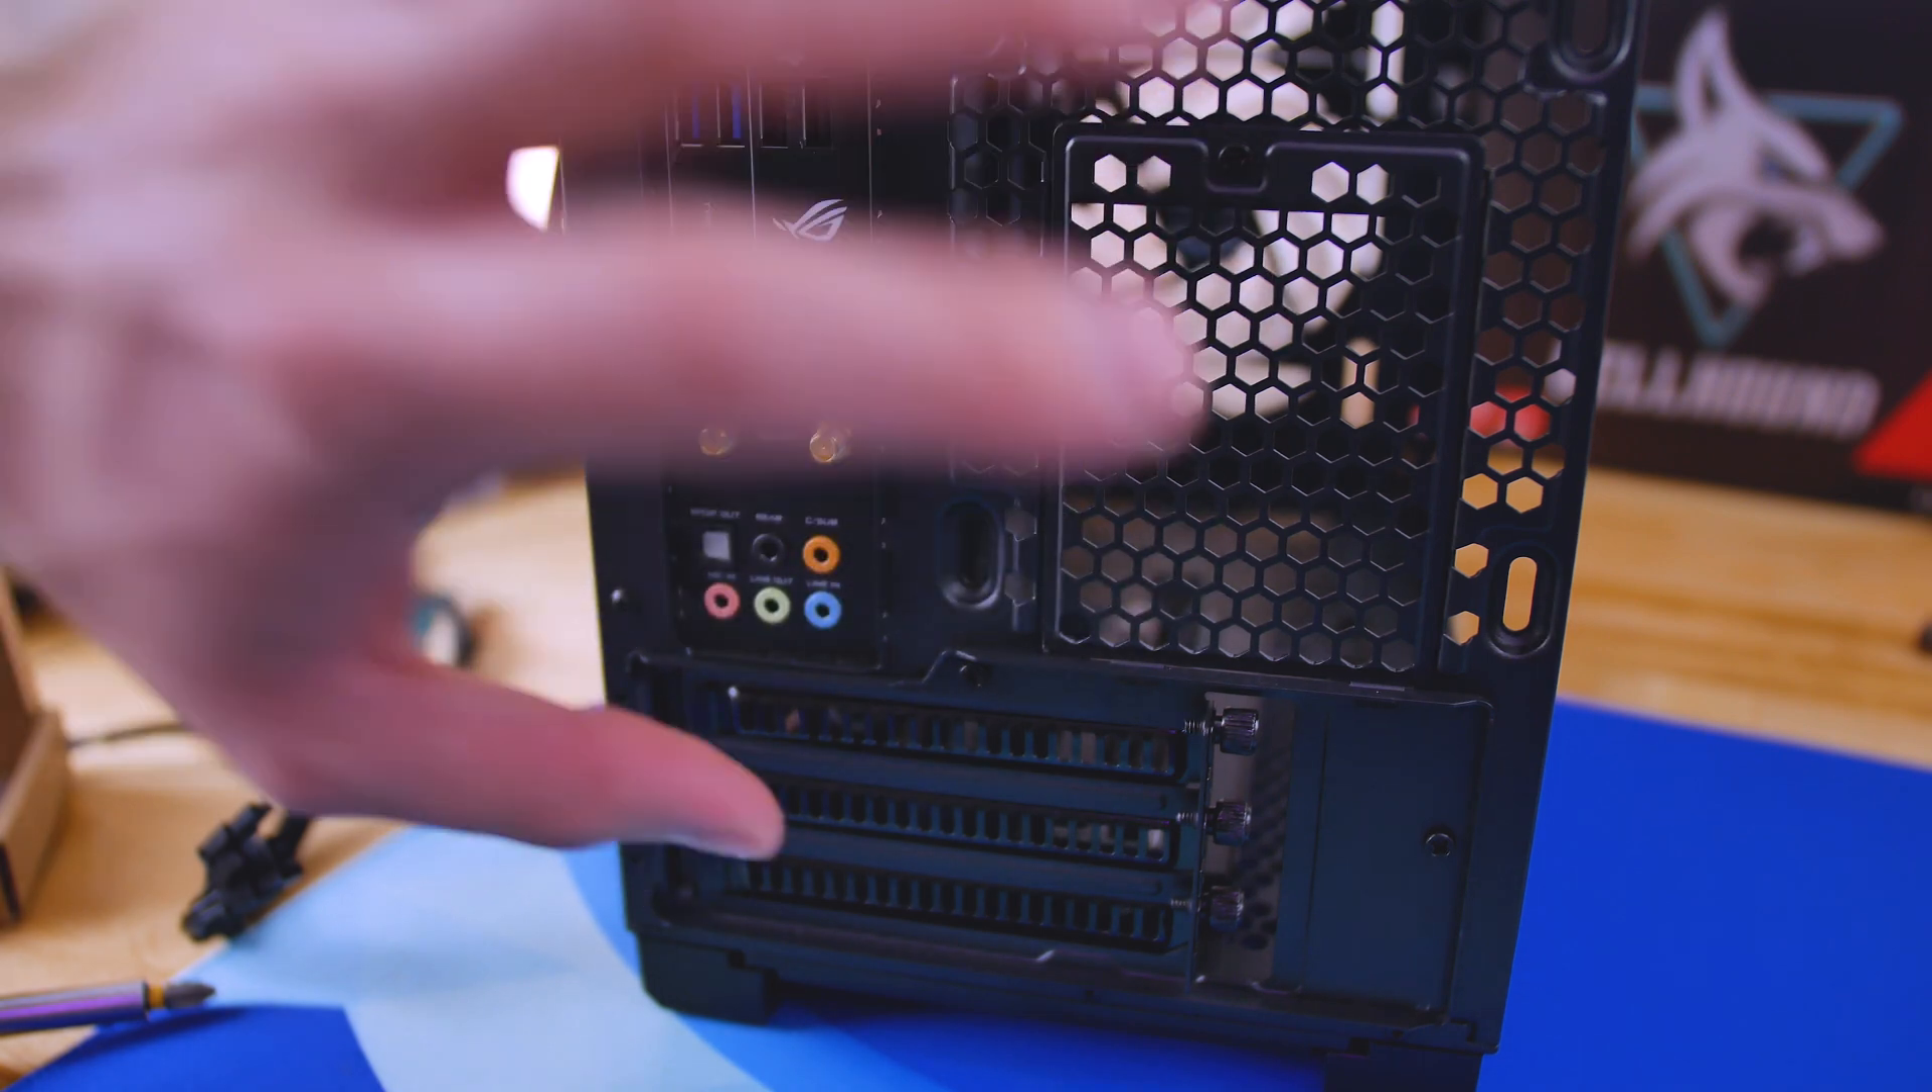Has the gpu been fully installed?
No.